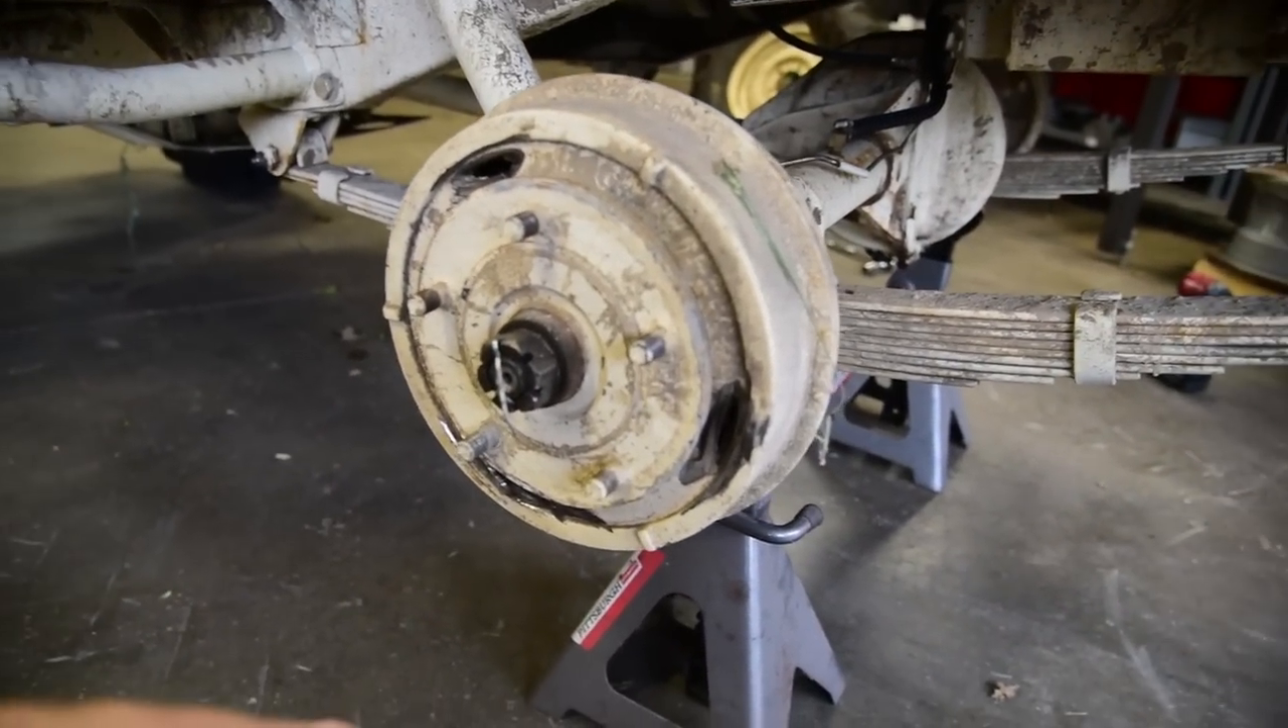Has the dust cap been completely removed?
Yes.